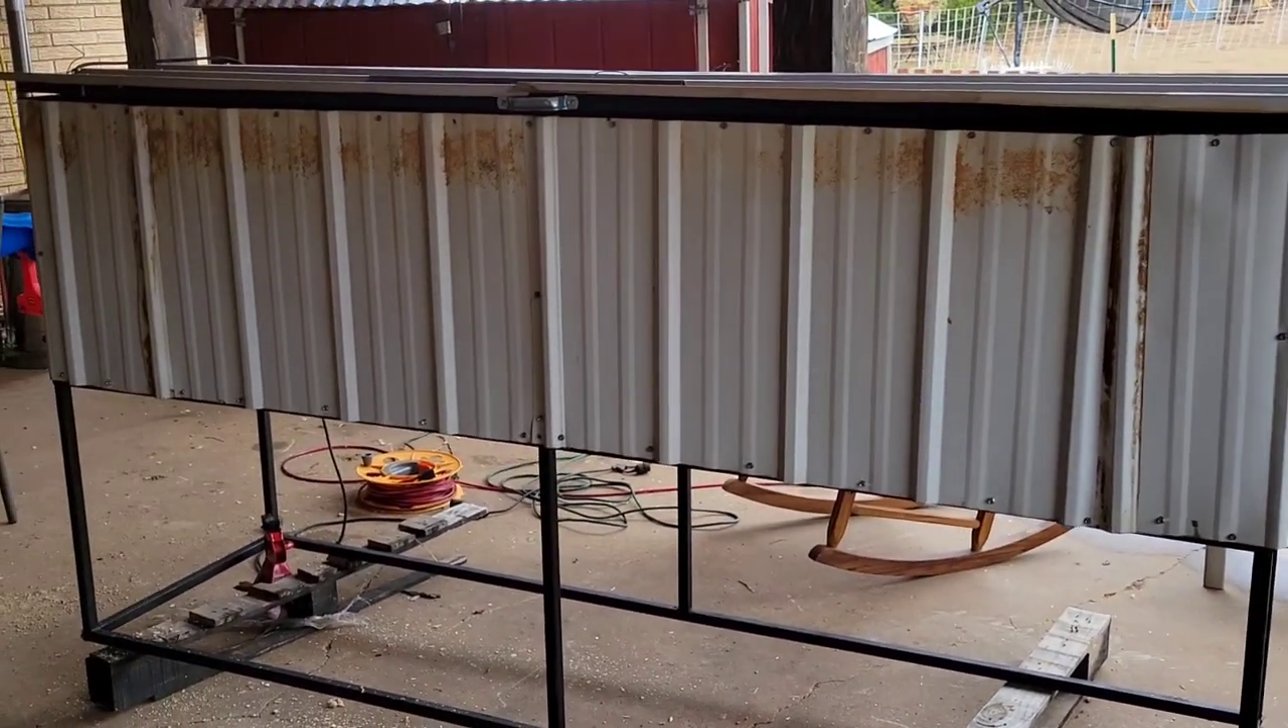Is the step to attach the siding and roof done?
Yes.